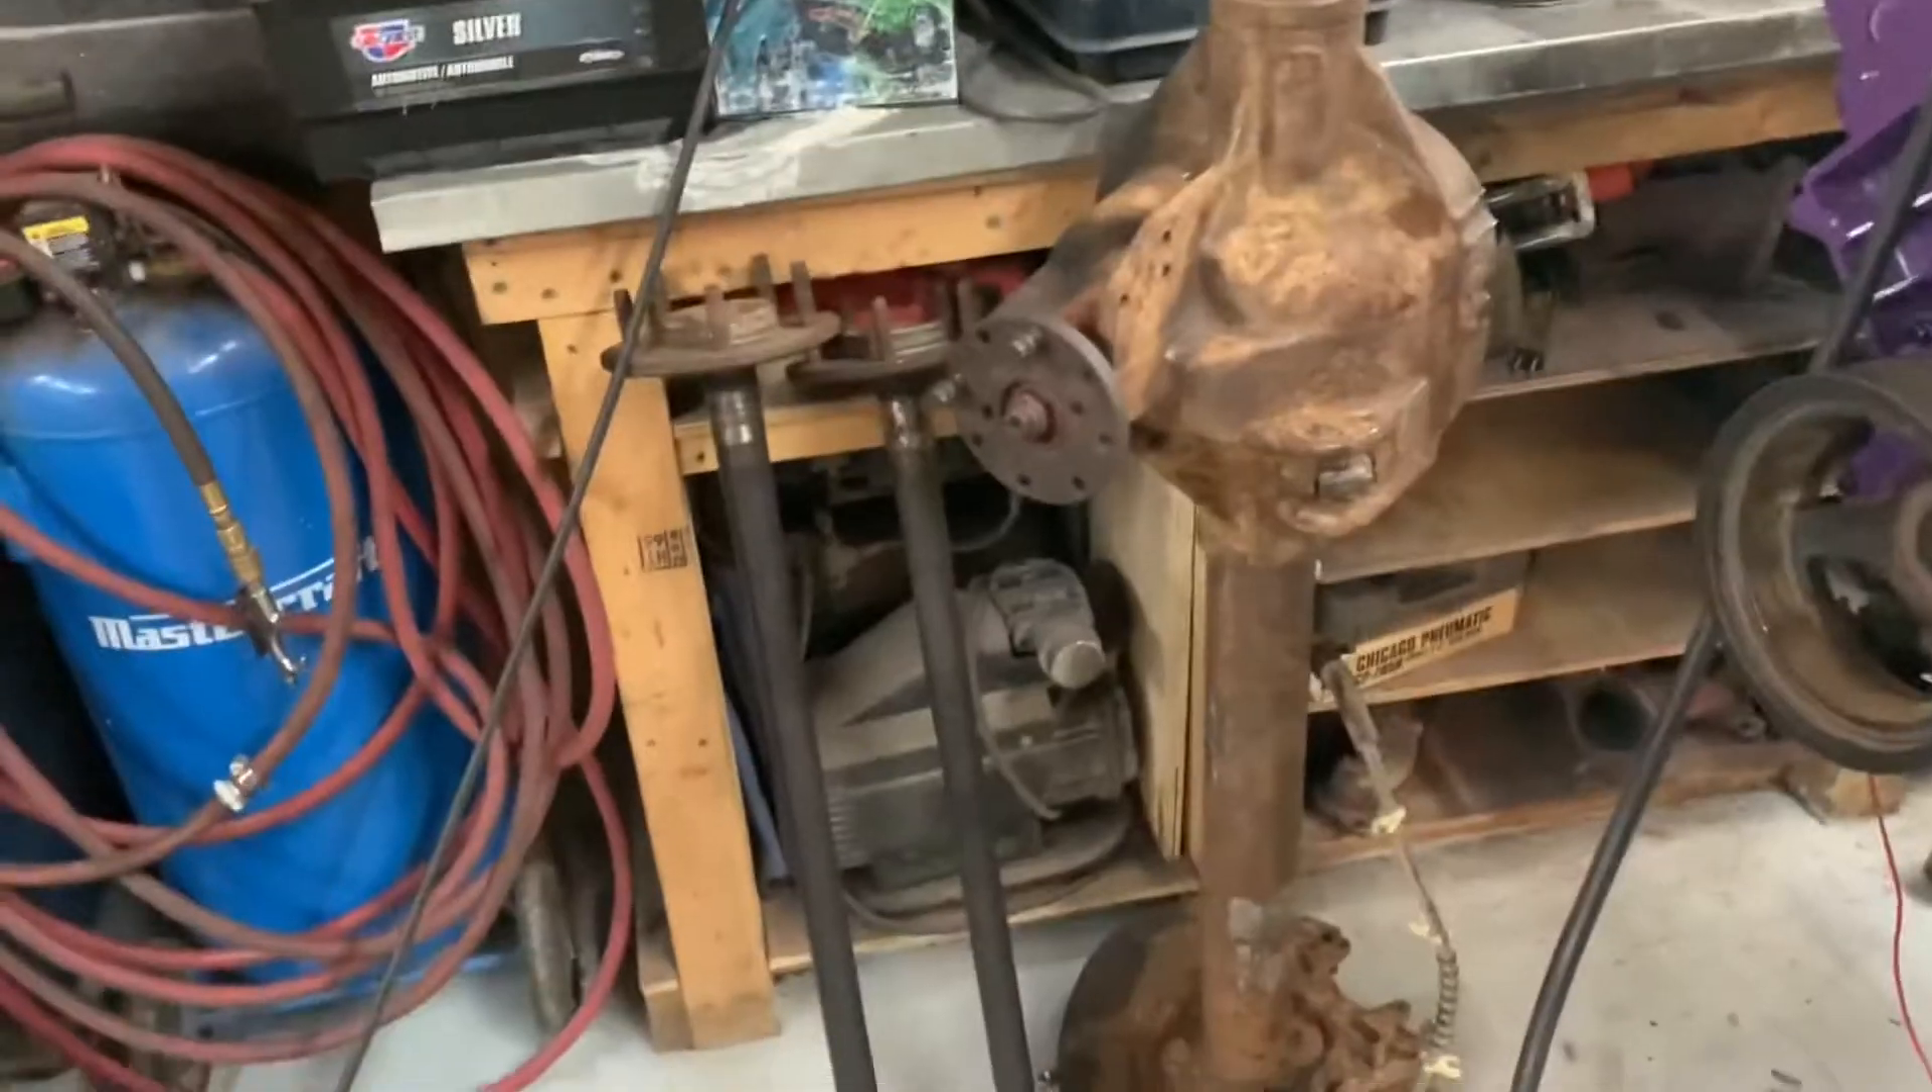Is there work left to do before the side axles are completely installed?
Yes.